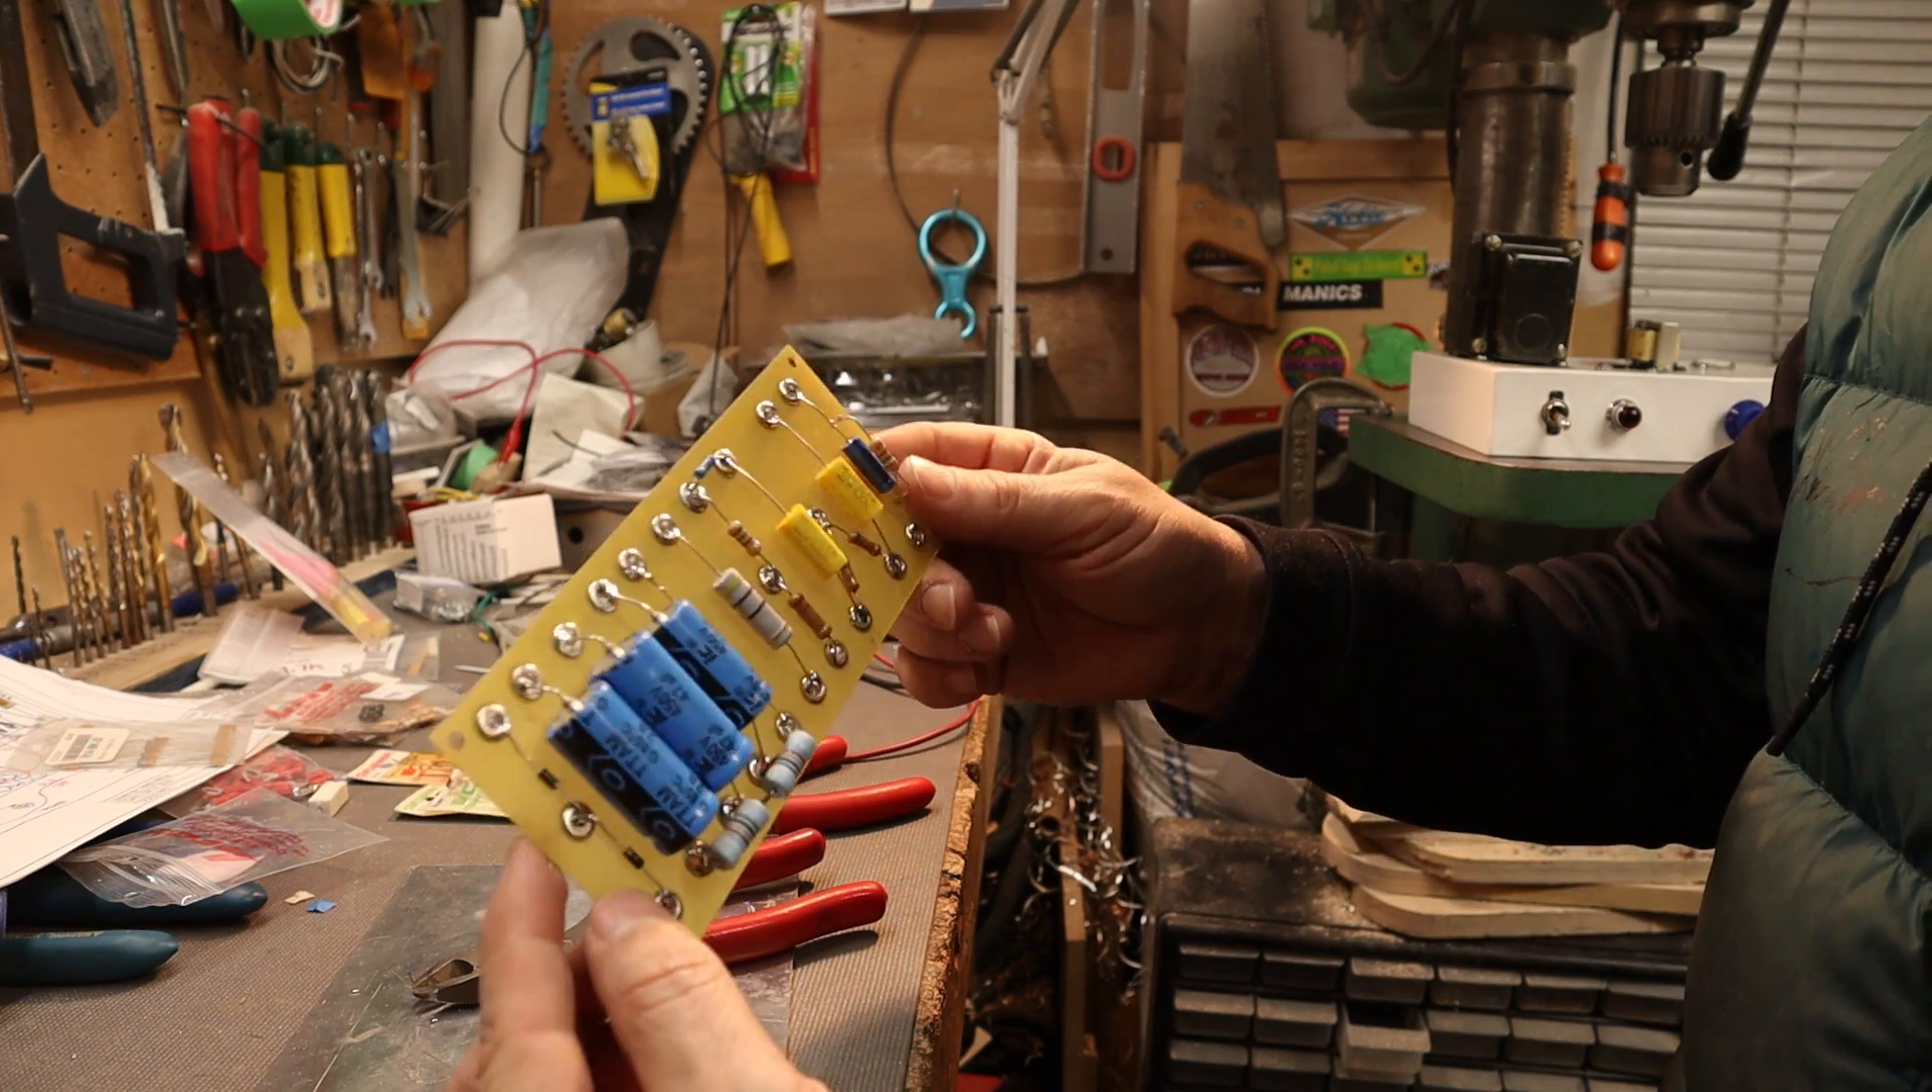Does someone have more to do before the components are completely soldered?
No.